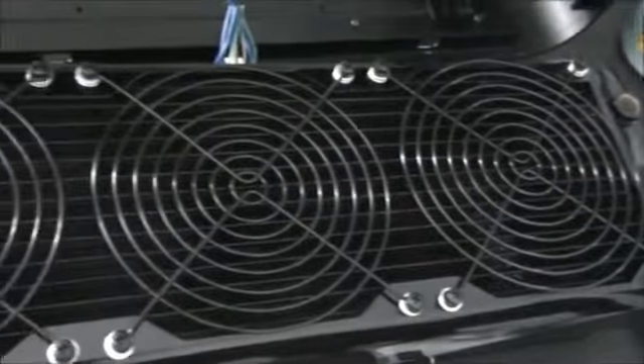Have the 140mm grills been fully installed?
Yes.